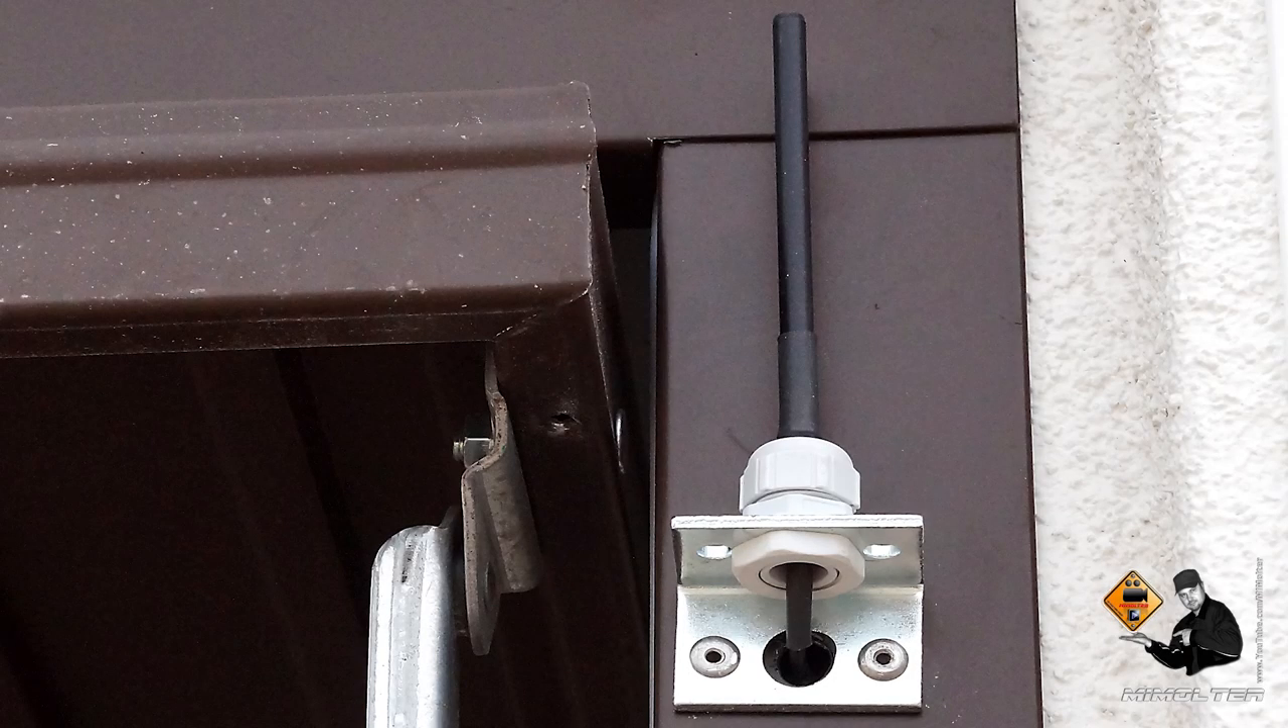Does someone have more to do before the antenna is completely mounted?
No.